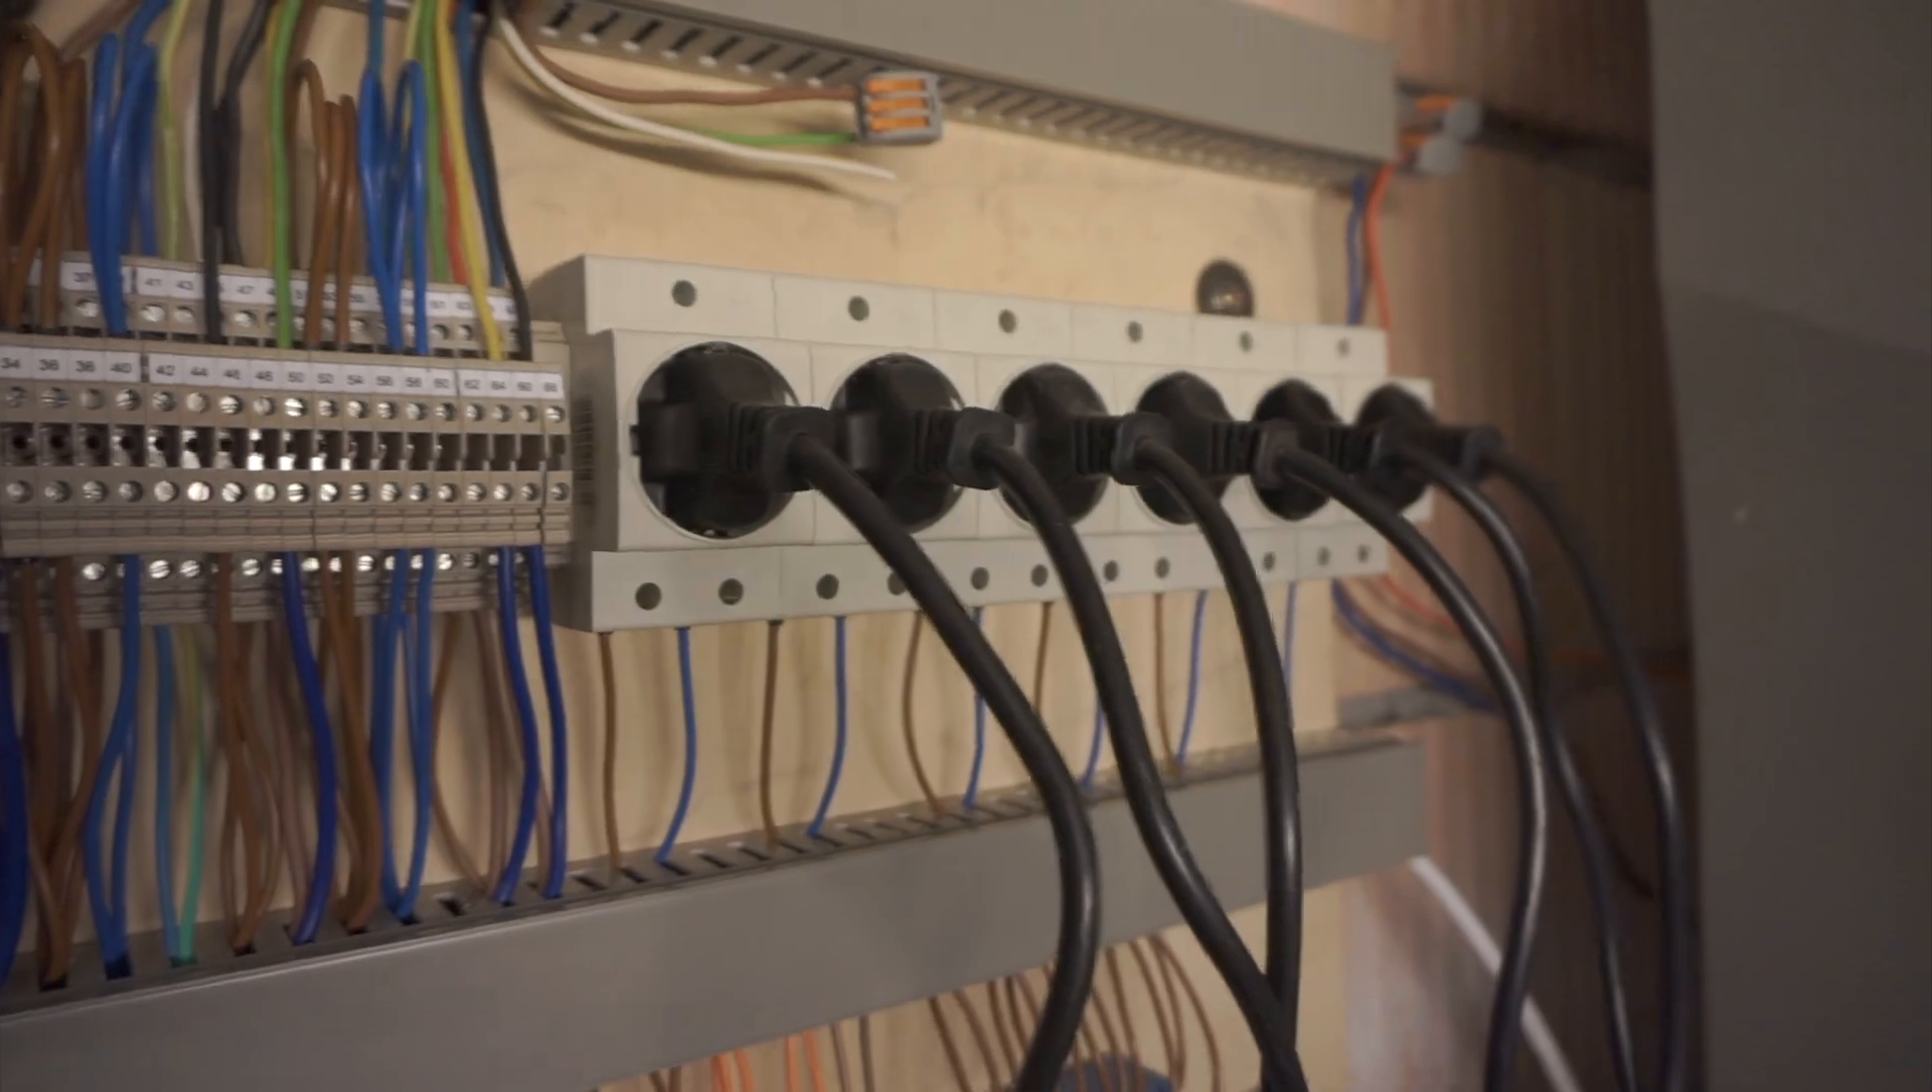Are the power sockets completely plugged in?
Yes.